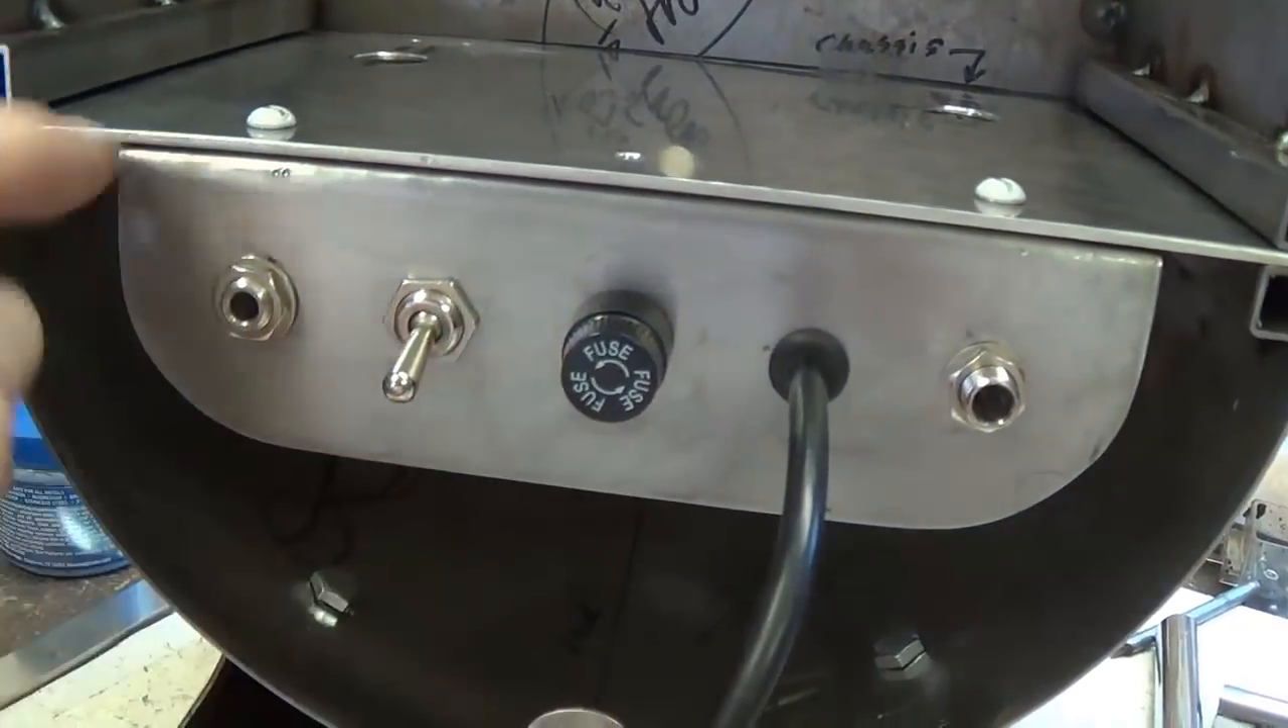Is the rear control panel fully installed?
Yes.